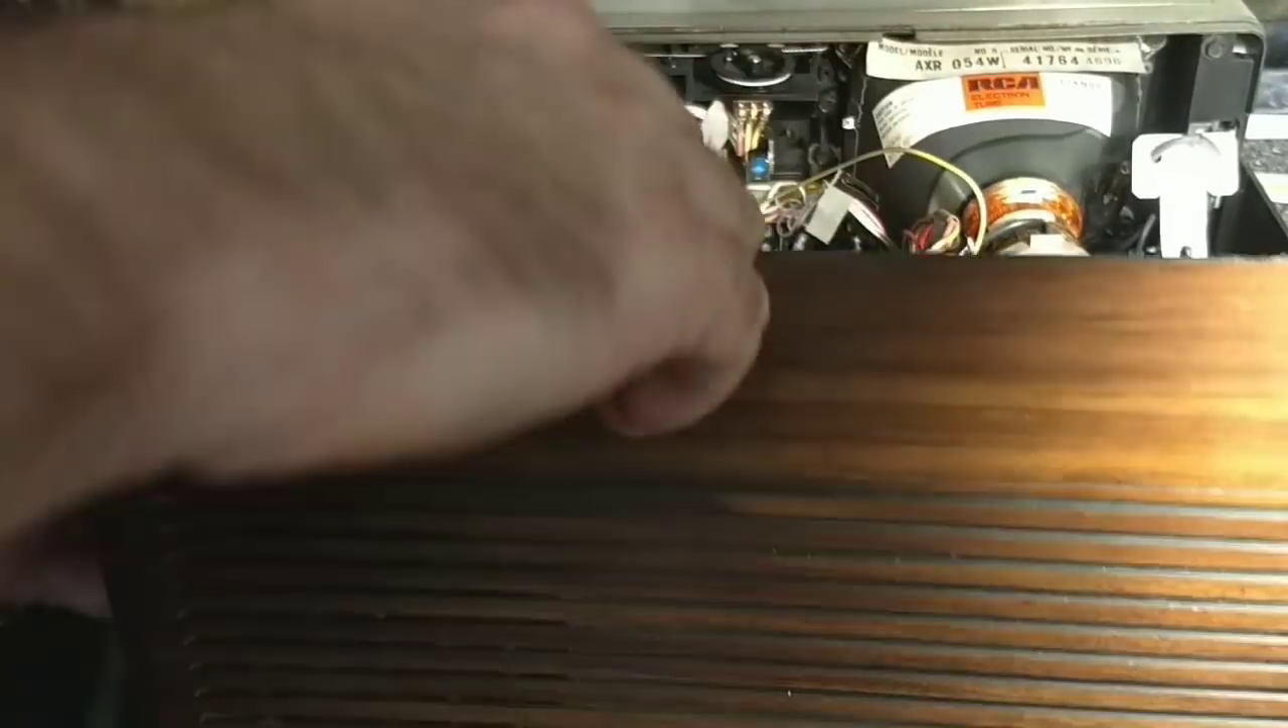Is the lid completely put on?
No.